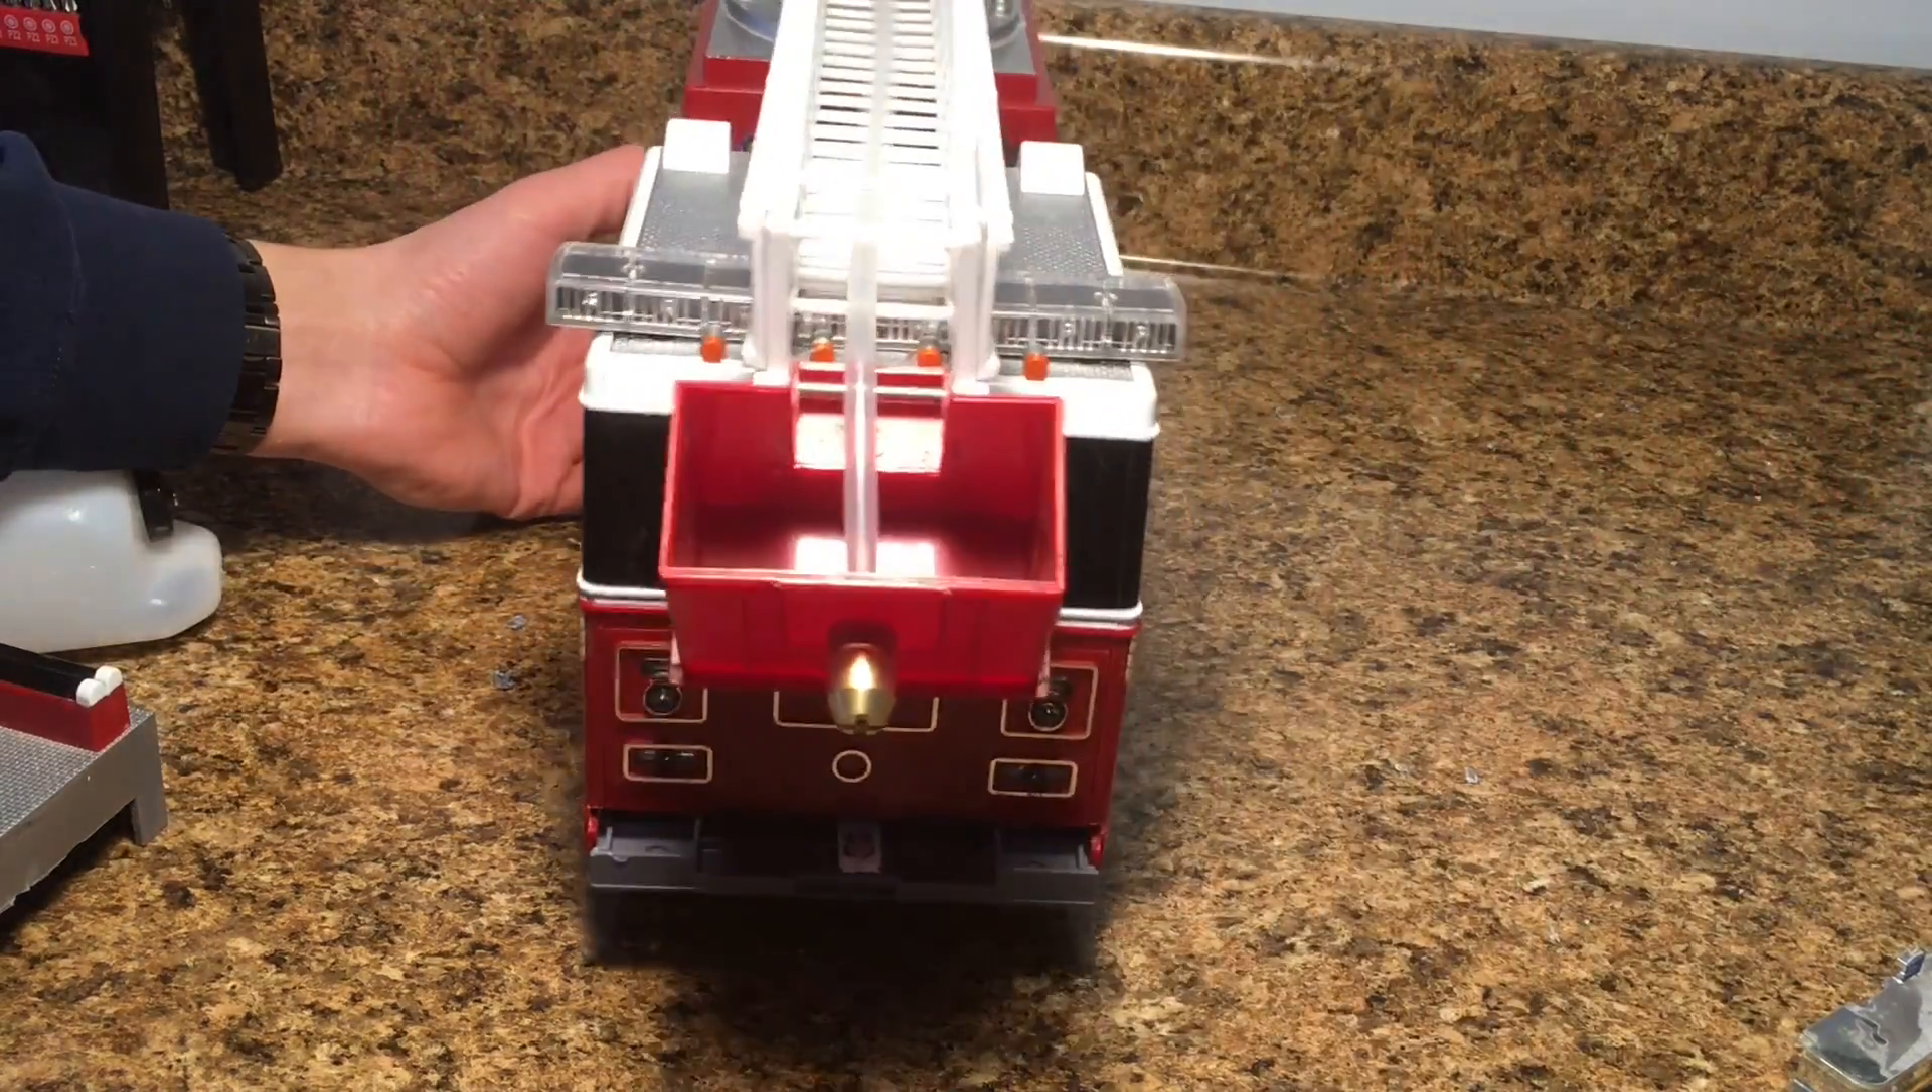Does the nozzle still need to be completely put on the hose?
No.